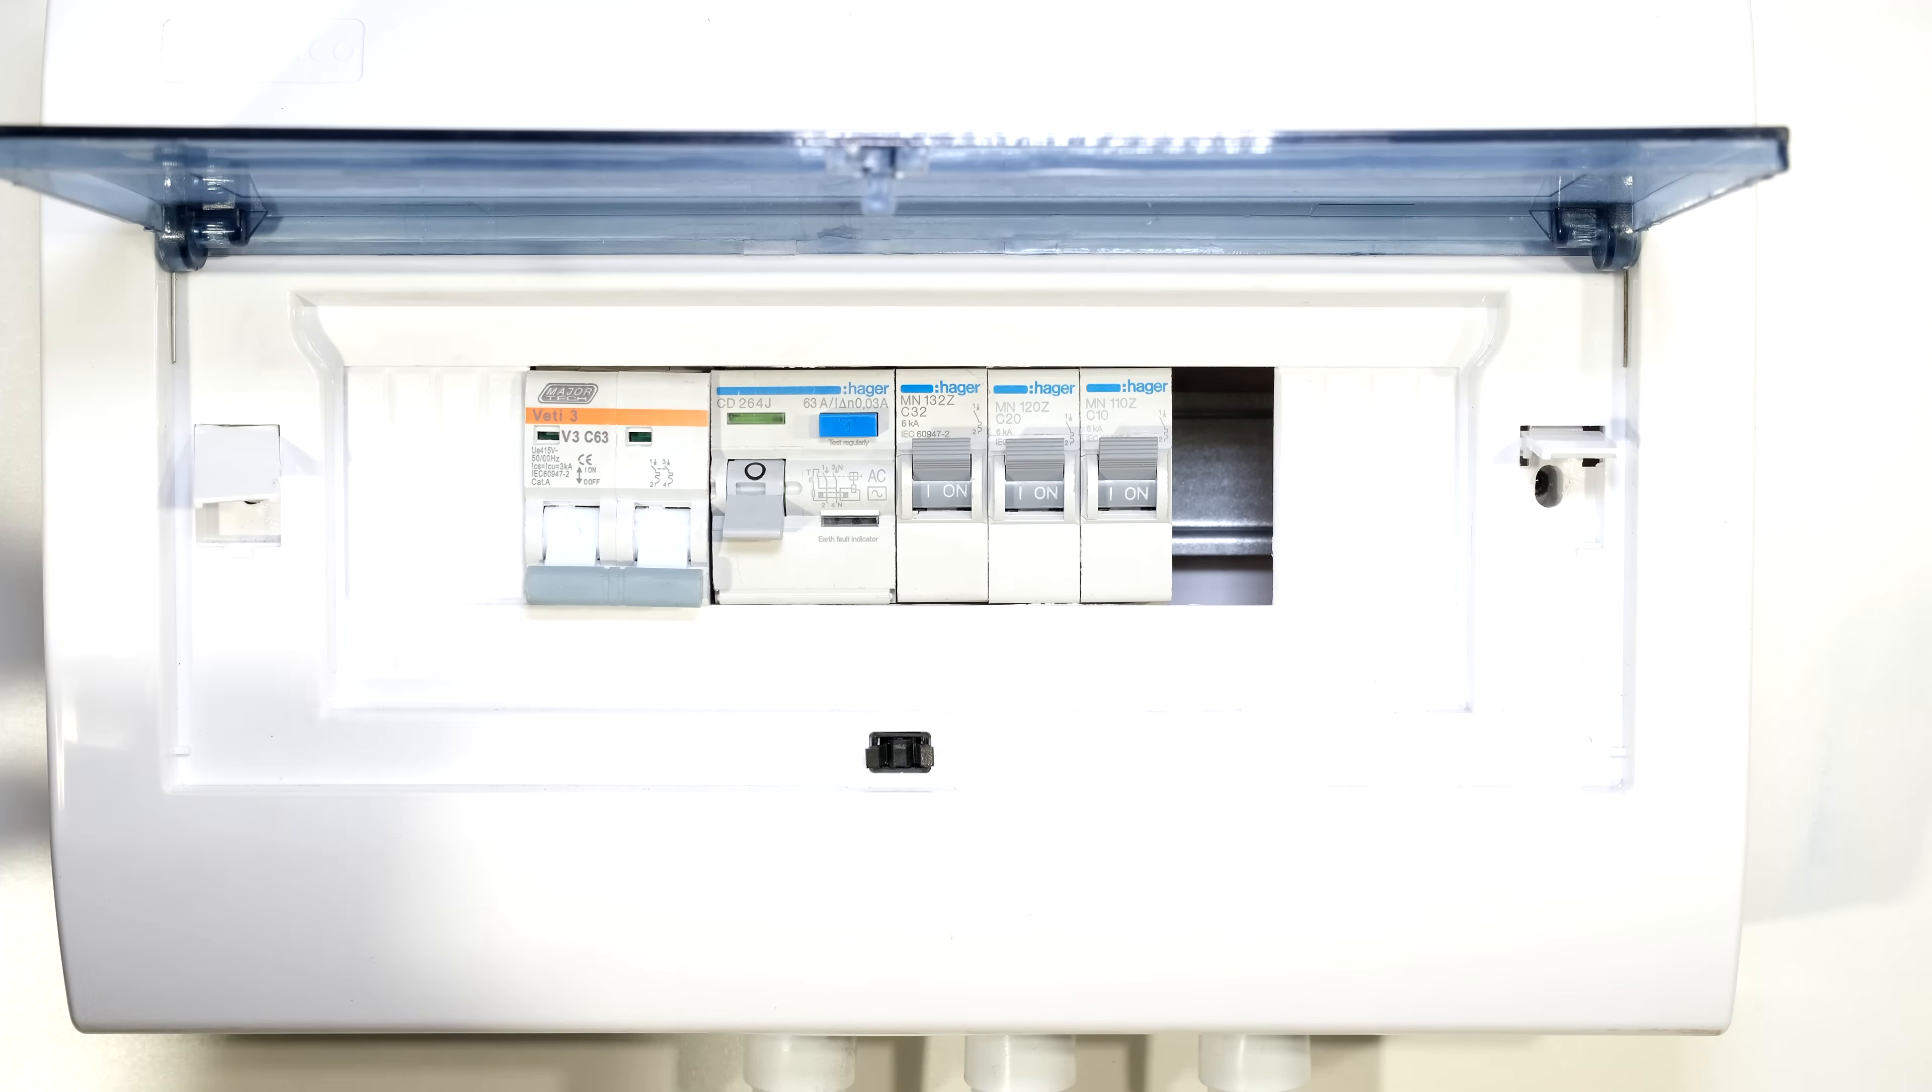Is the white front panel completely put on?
Yes.